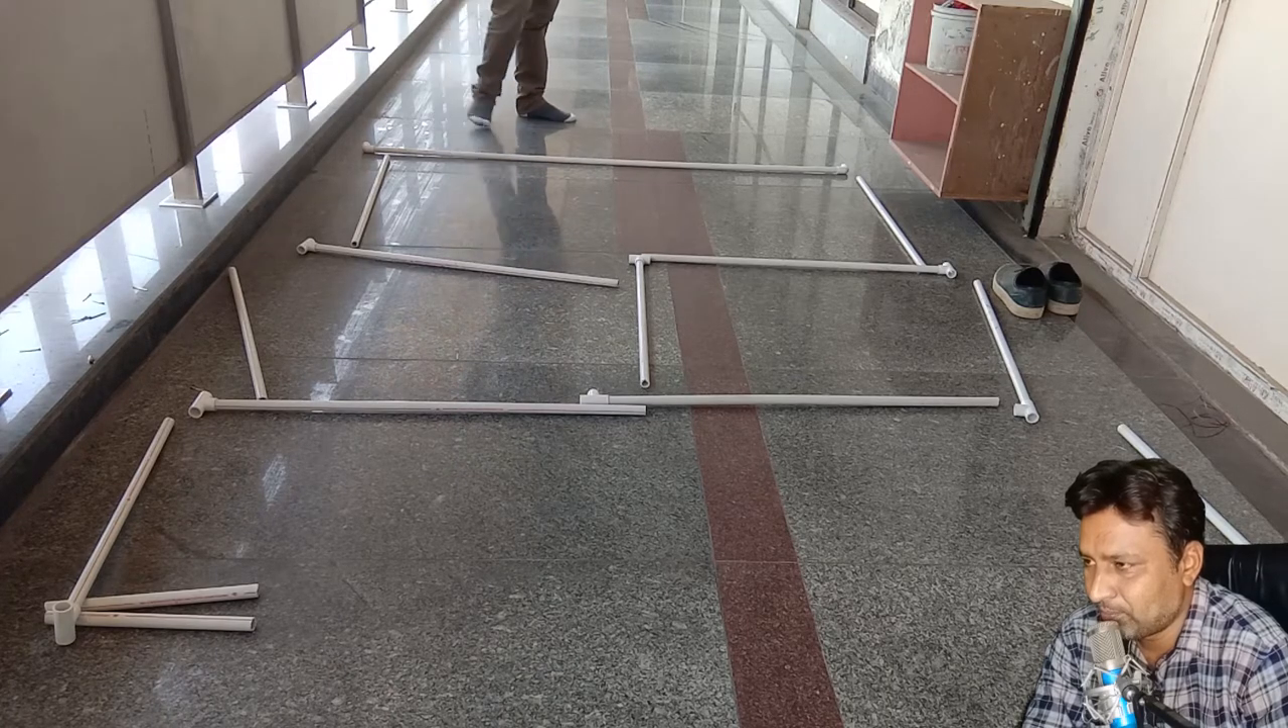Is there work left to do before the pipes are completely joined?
Yes.